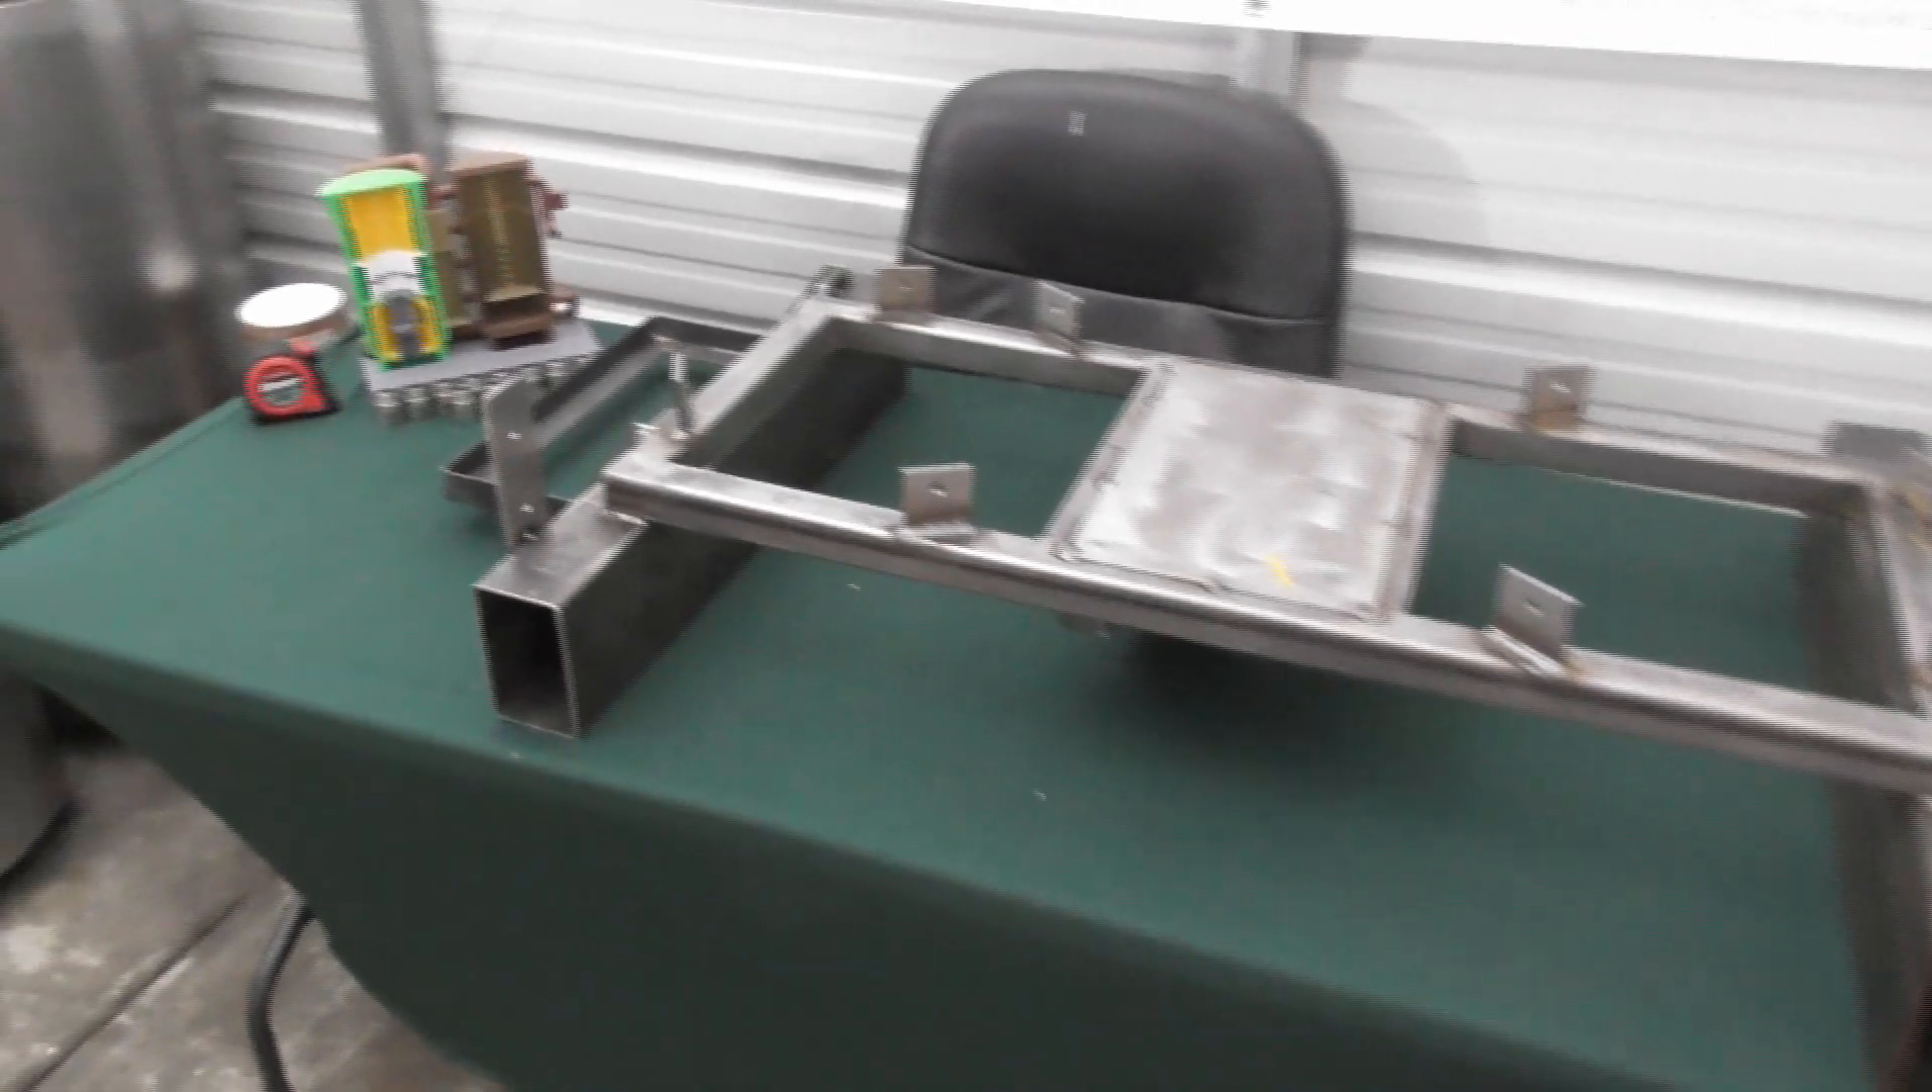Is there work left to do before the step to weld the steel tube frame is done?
No.